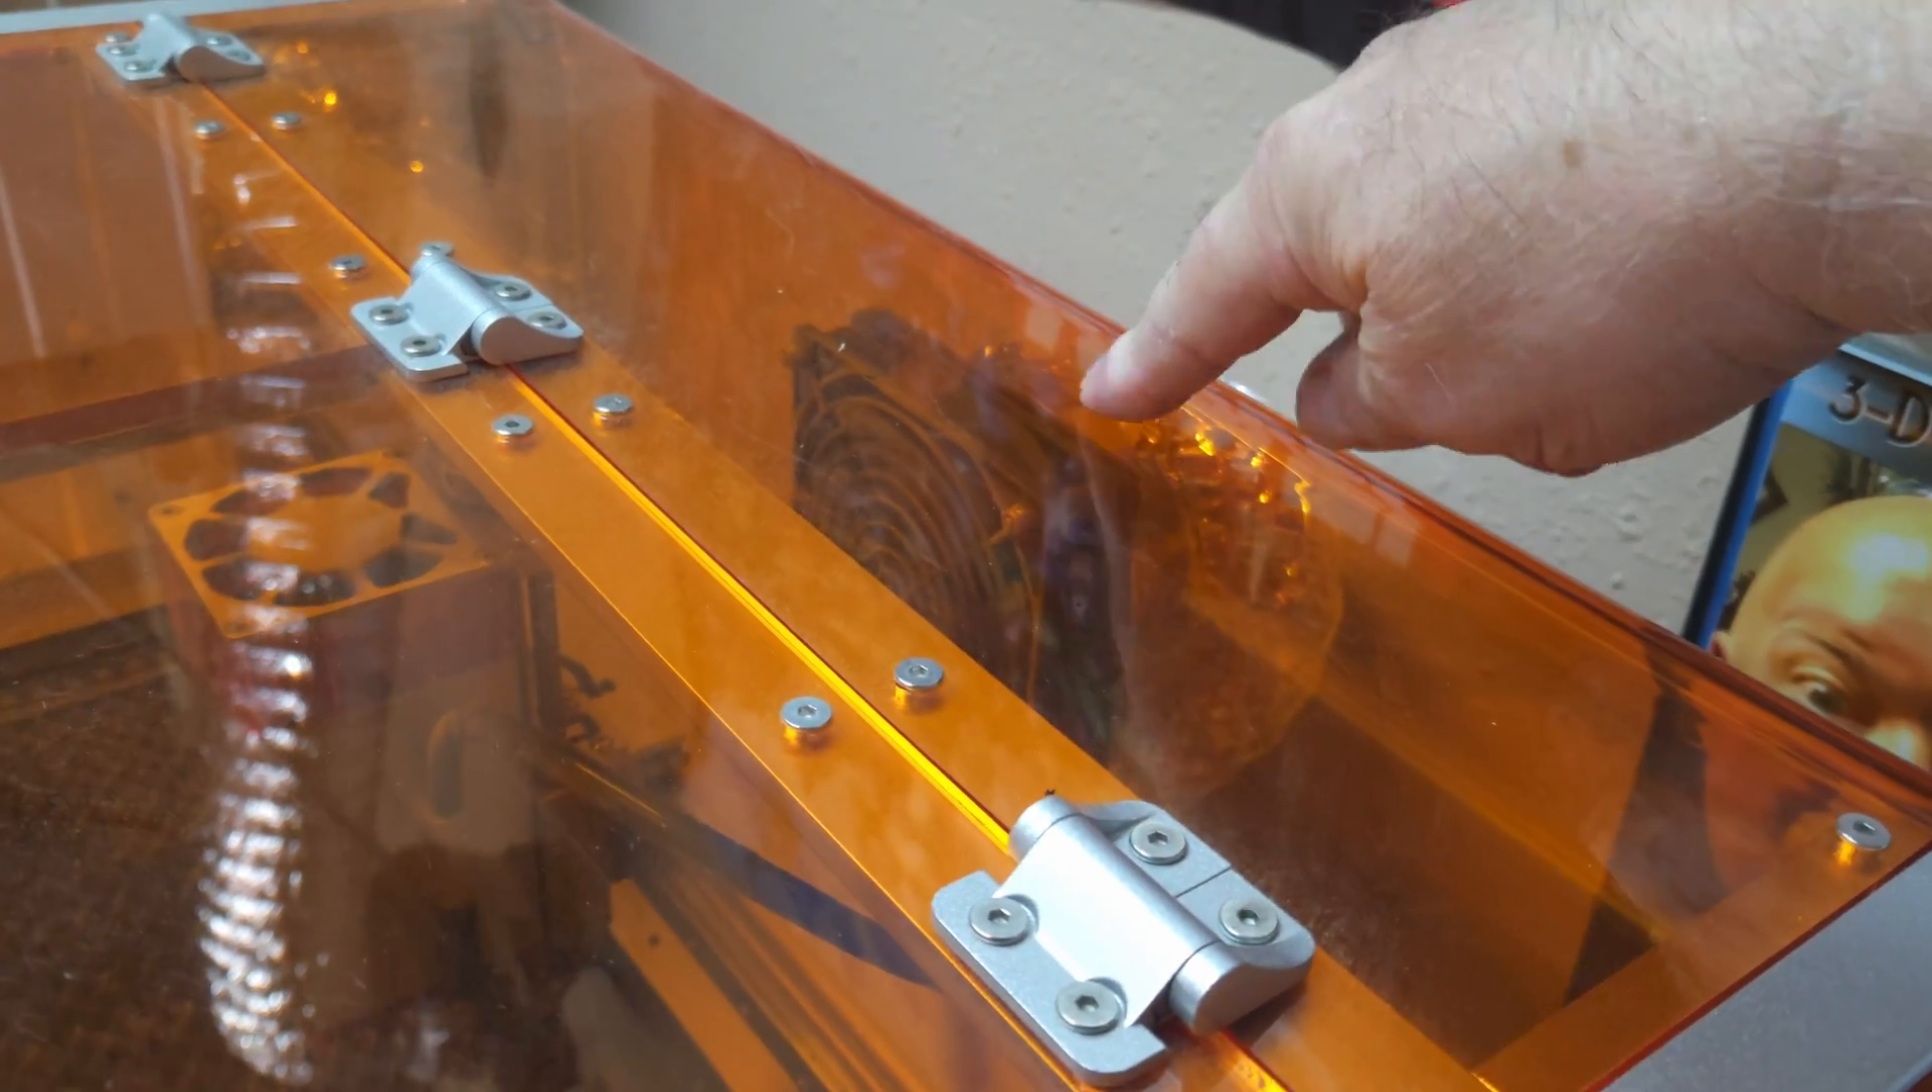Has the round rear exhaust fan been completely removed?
No.